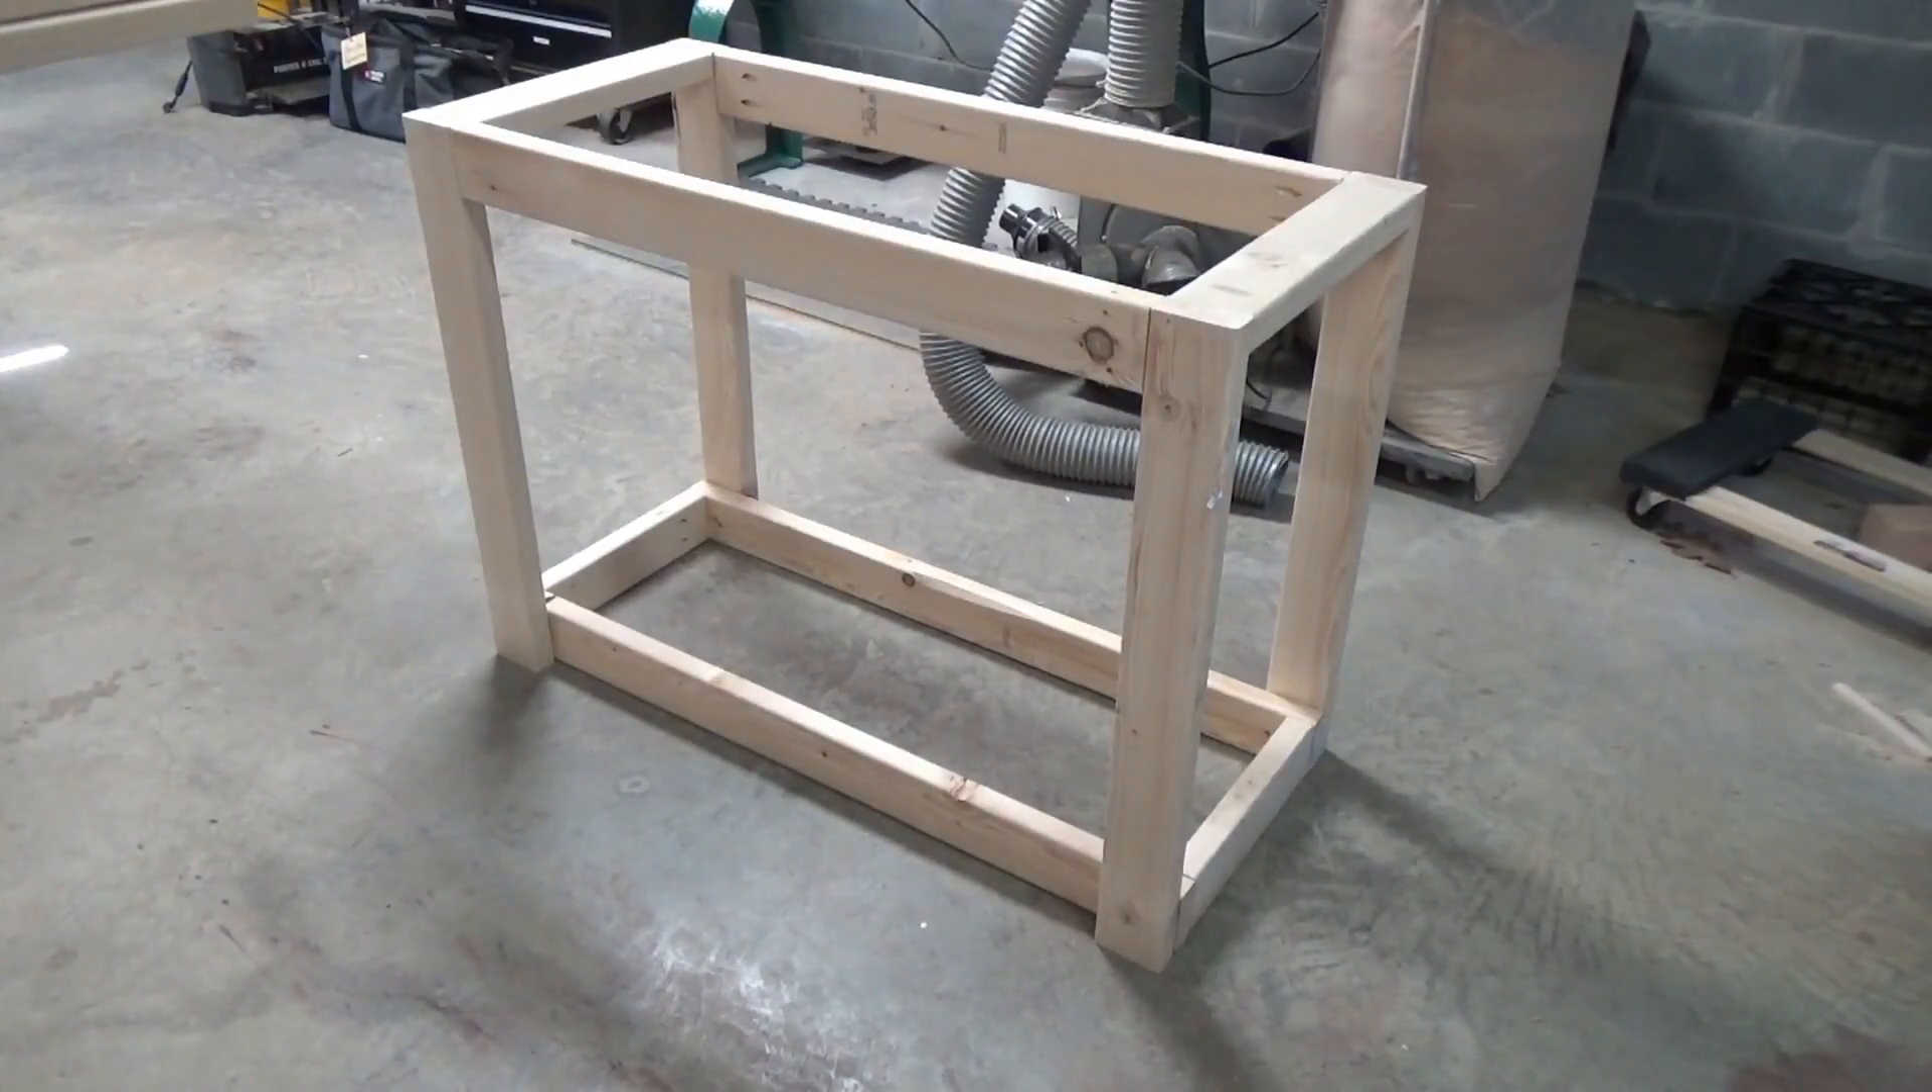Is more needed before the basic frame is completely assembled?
No.